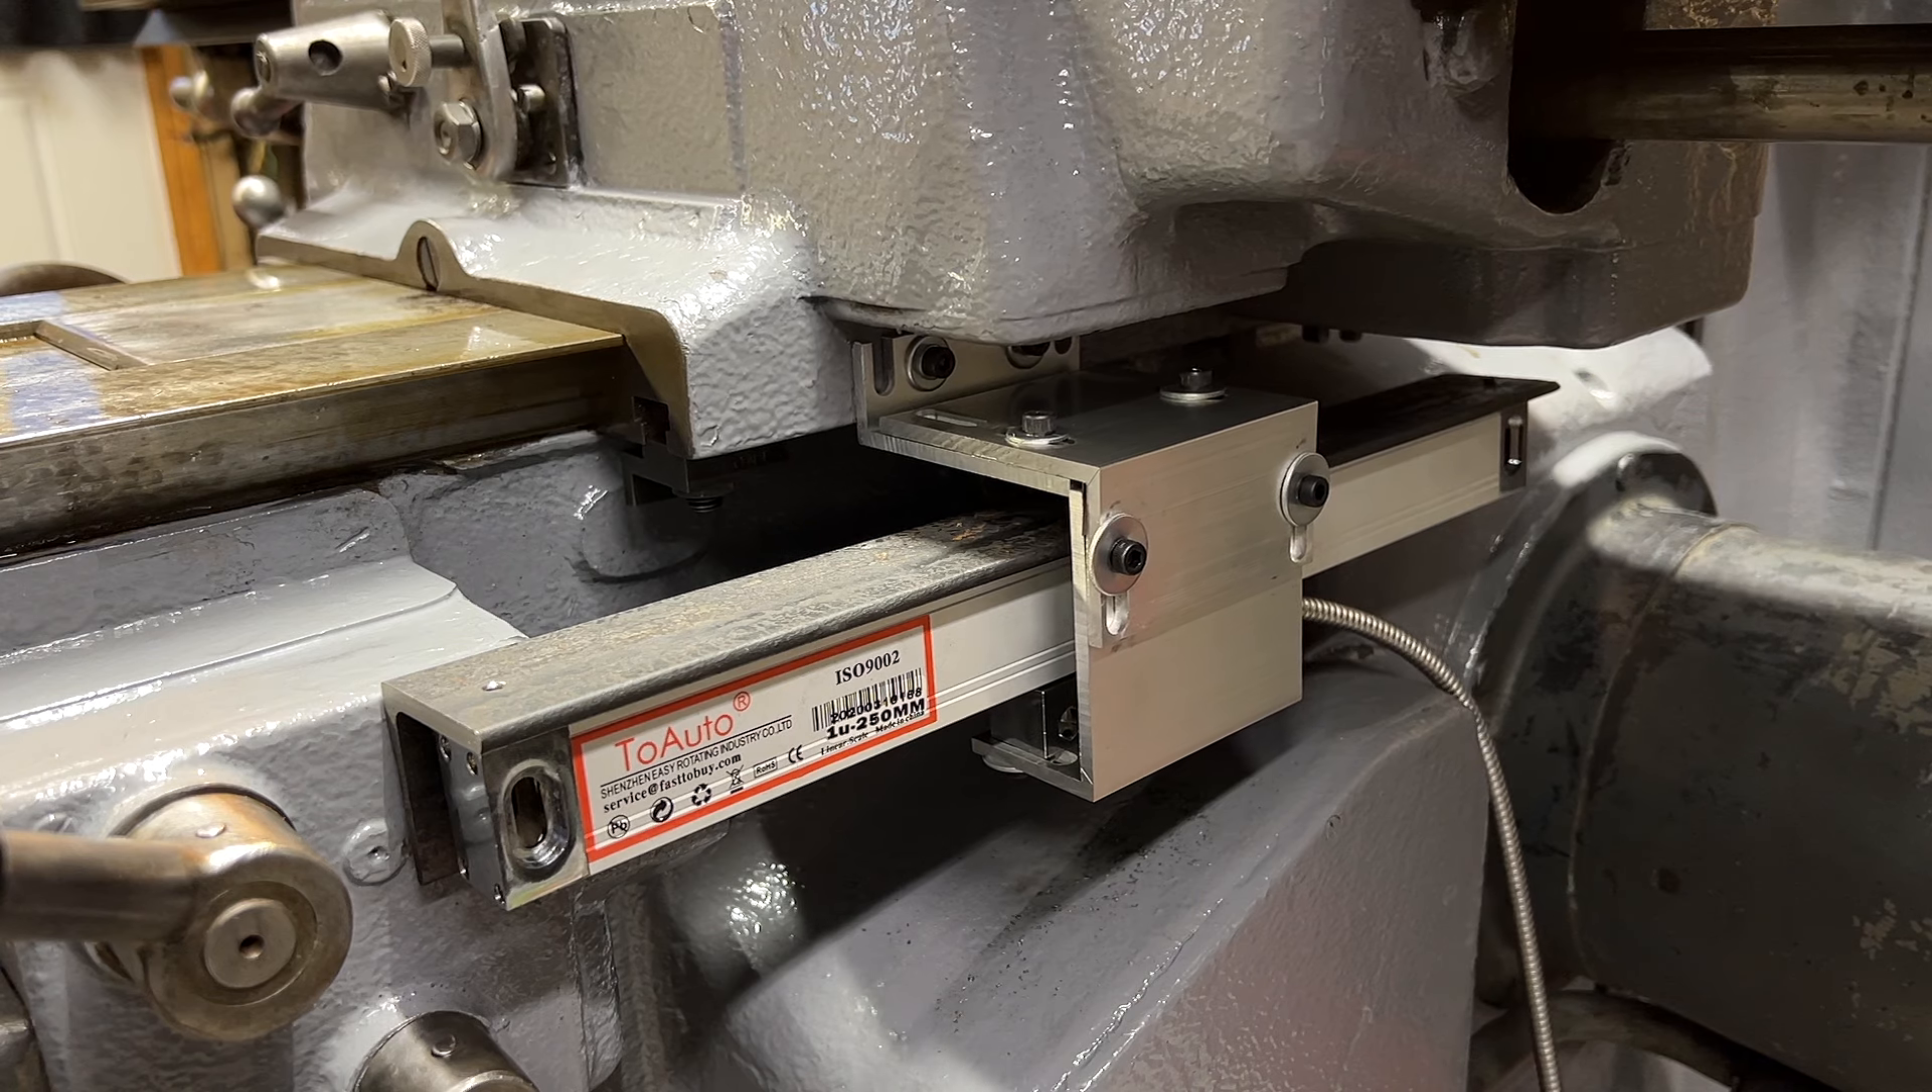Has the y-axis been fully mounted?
Yes.